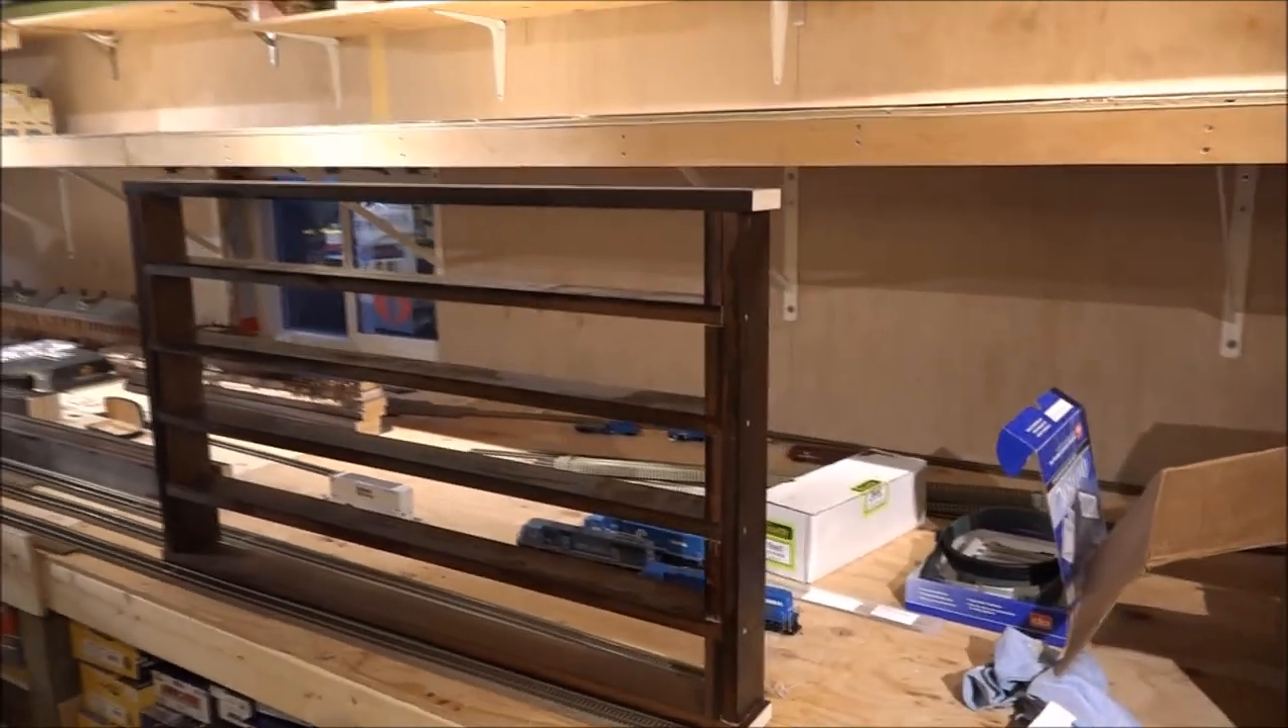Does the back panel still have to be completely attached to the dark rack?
Yes.